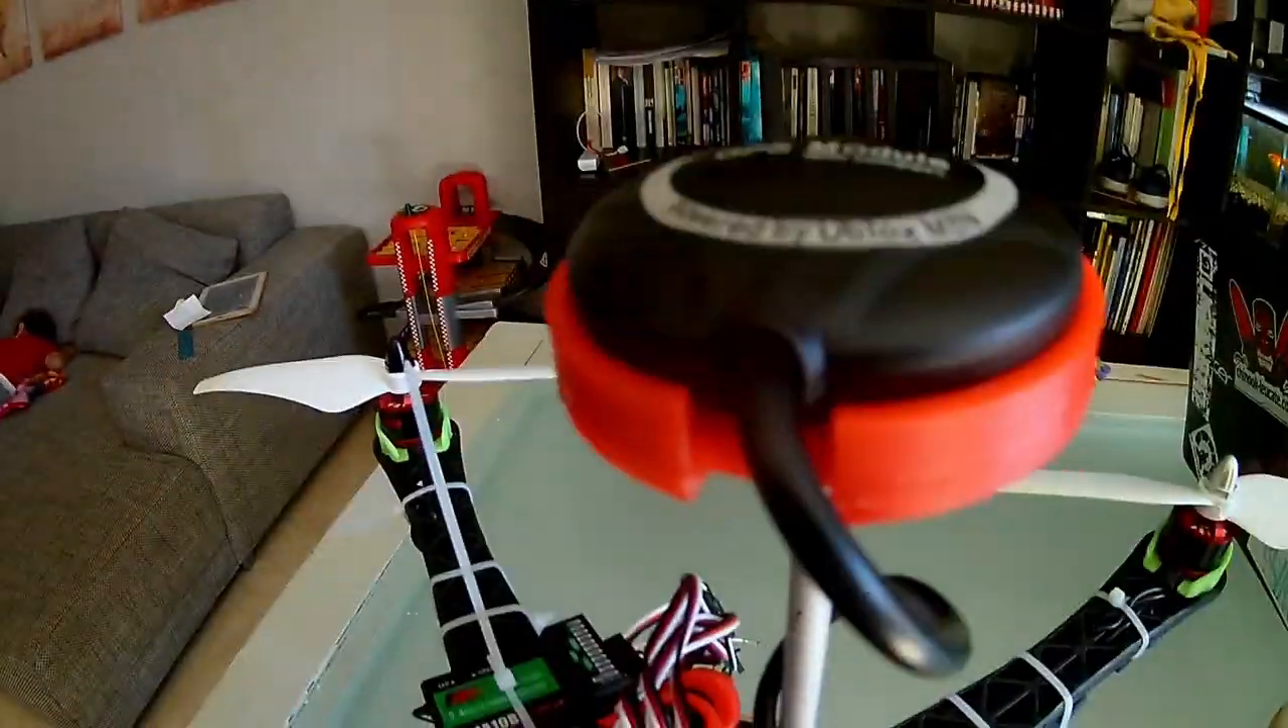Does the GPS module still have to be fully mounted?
No.